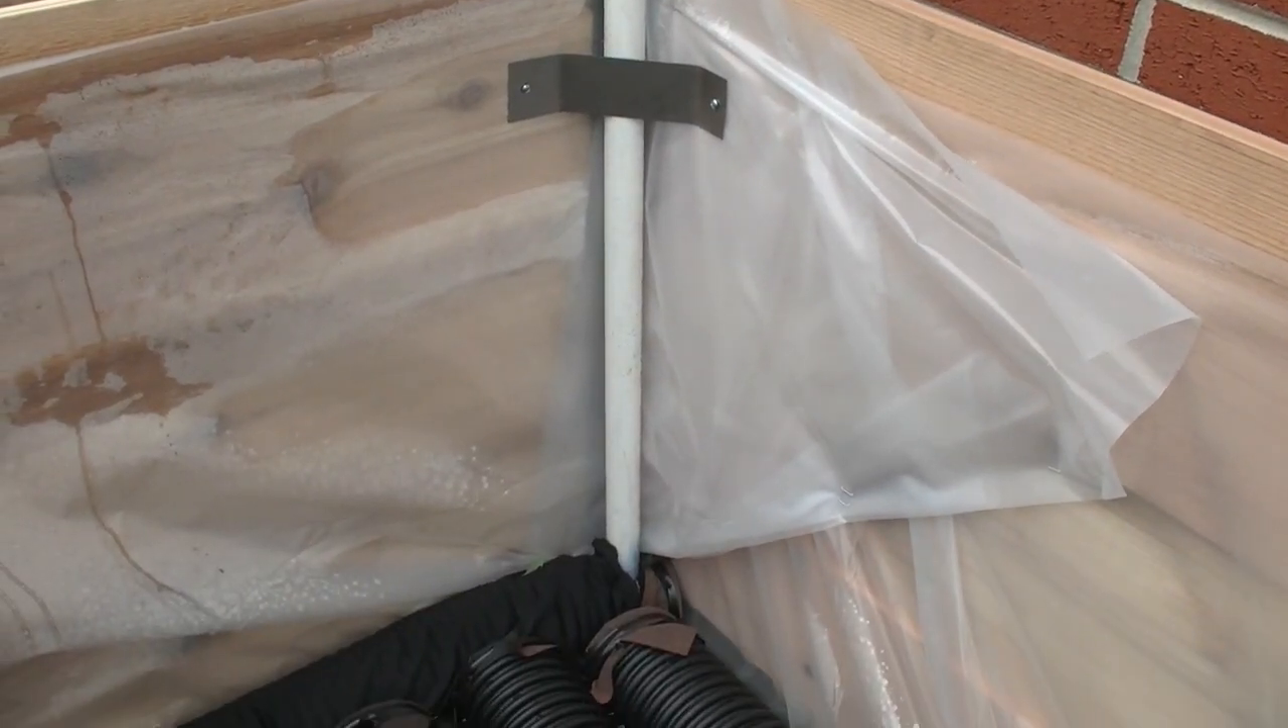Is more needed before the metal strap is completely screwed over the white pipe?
No.